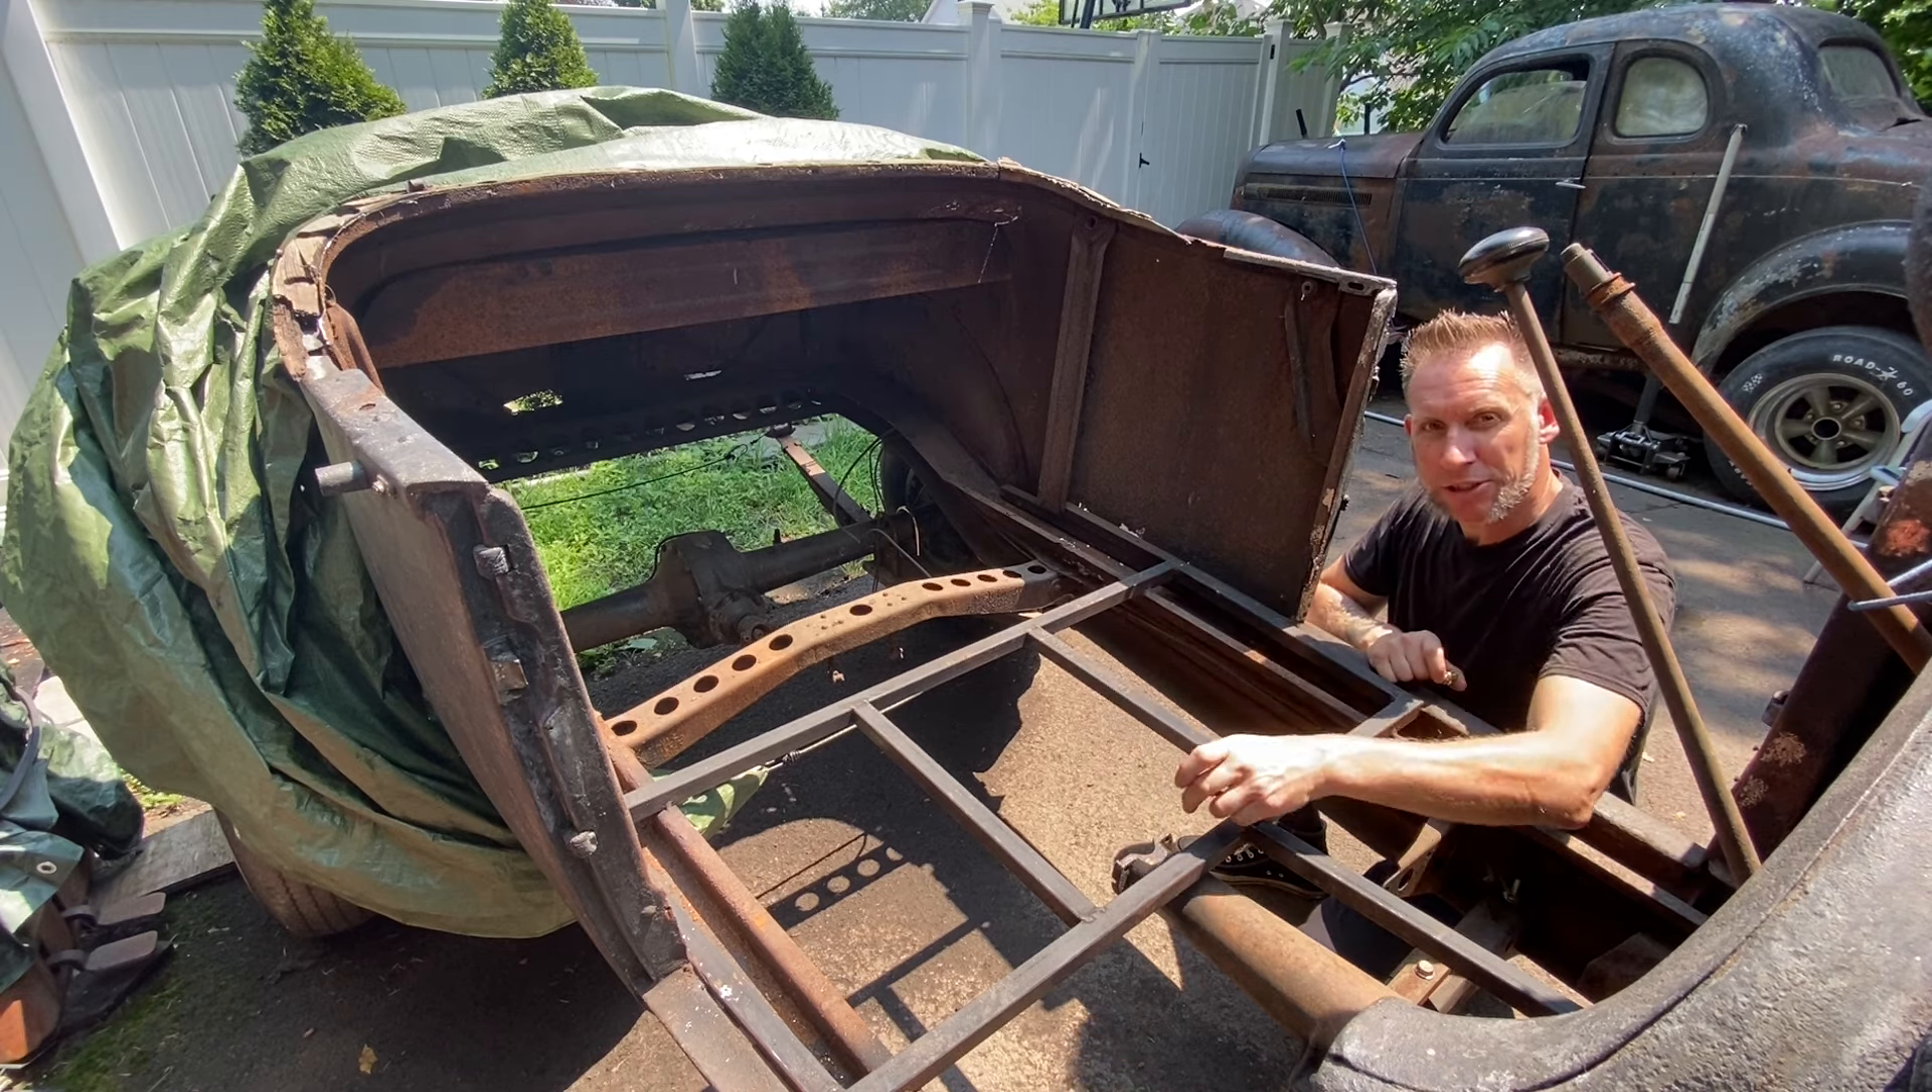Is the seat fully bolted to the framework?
No.